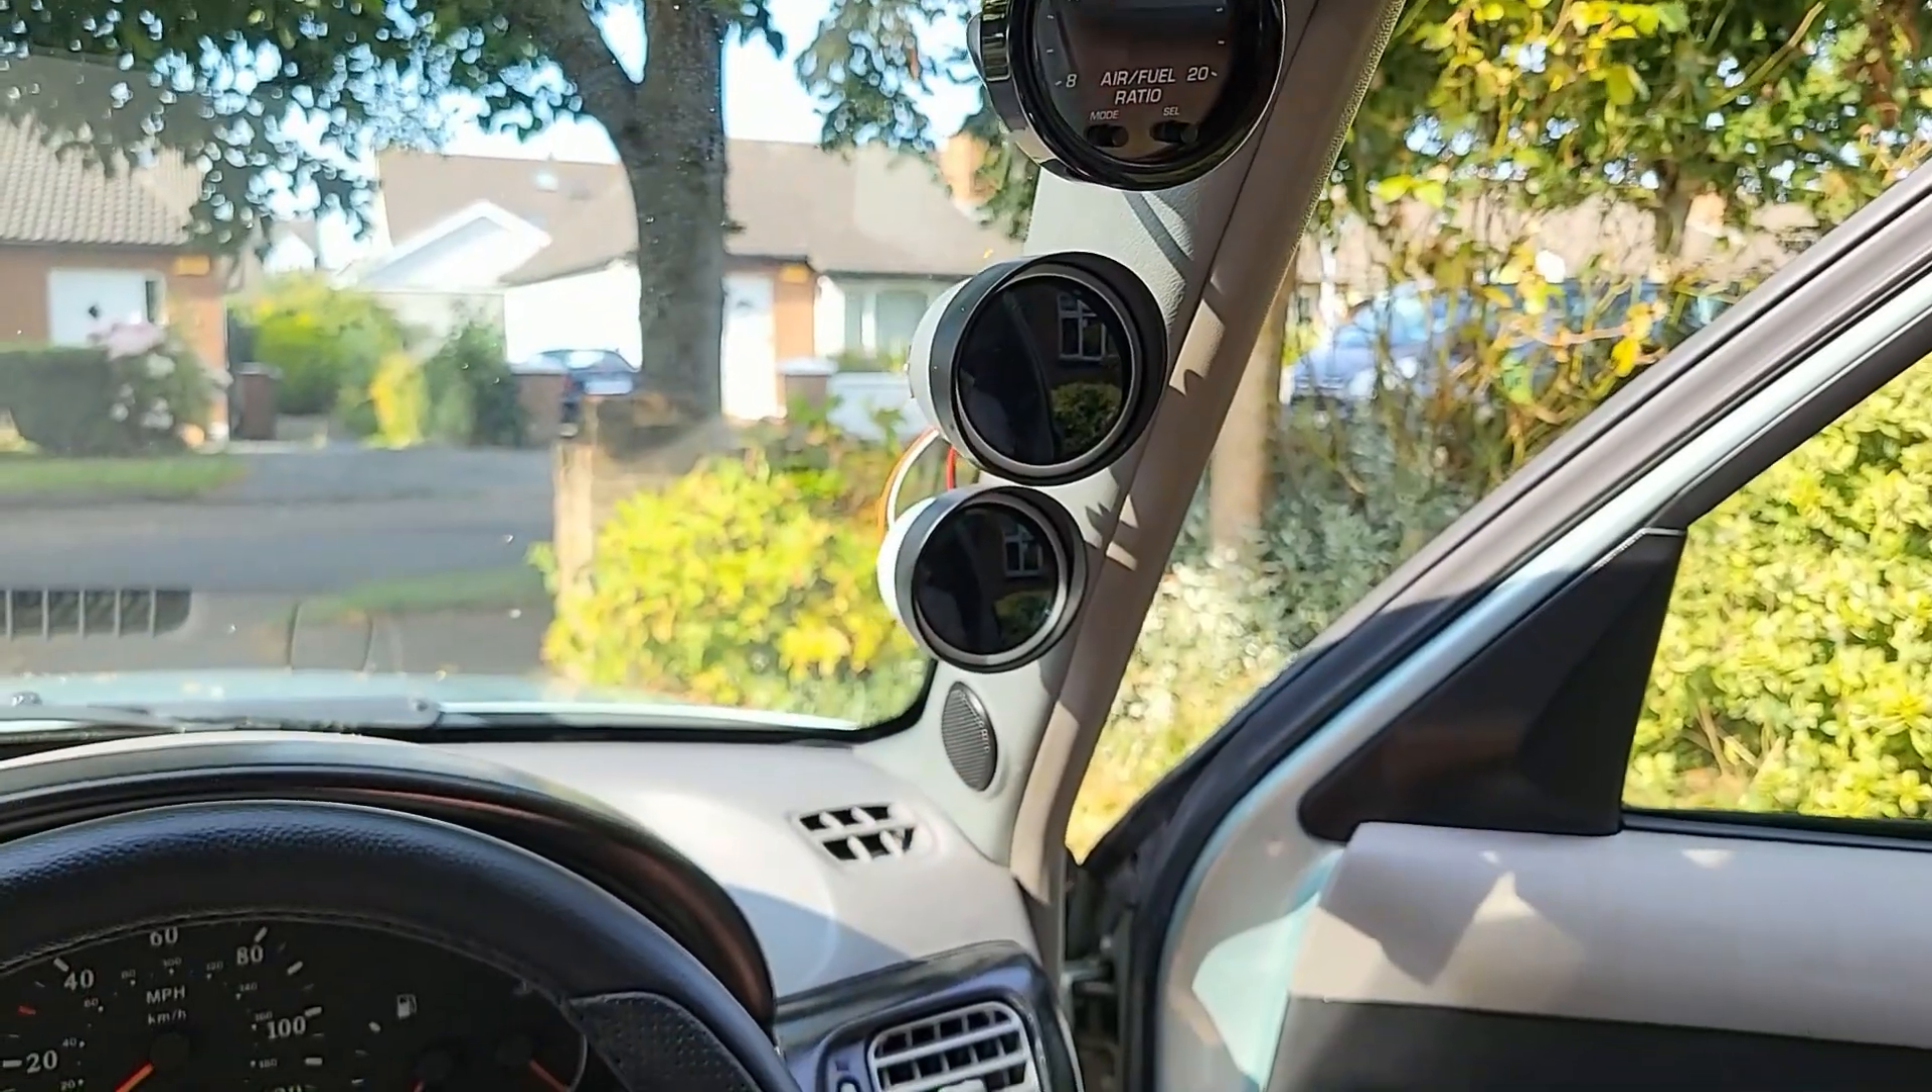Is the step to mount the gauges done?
Yes.